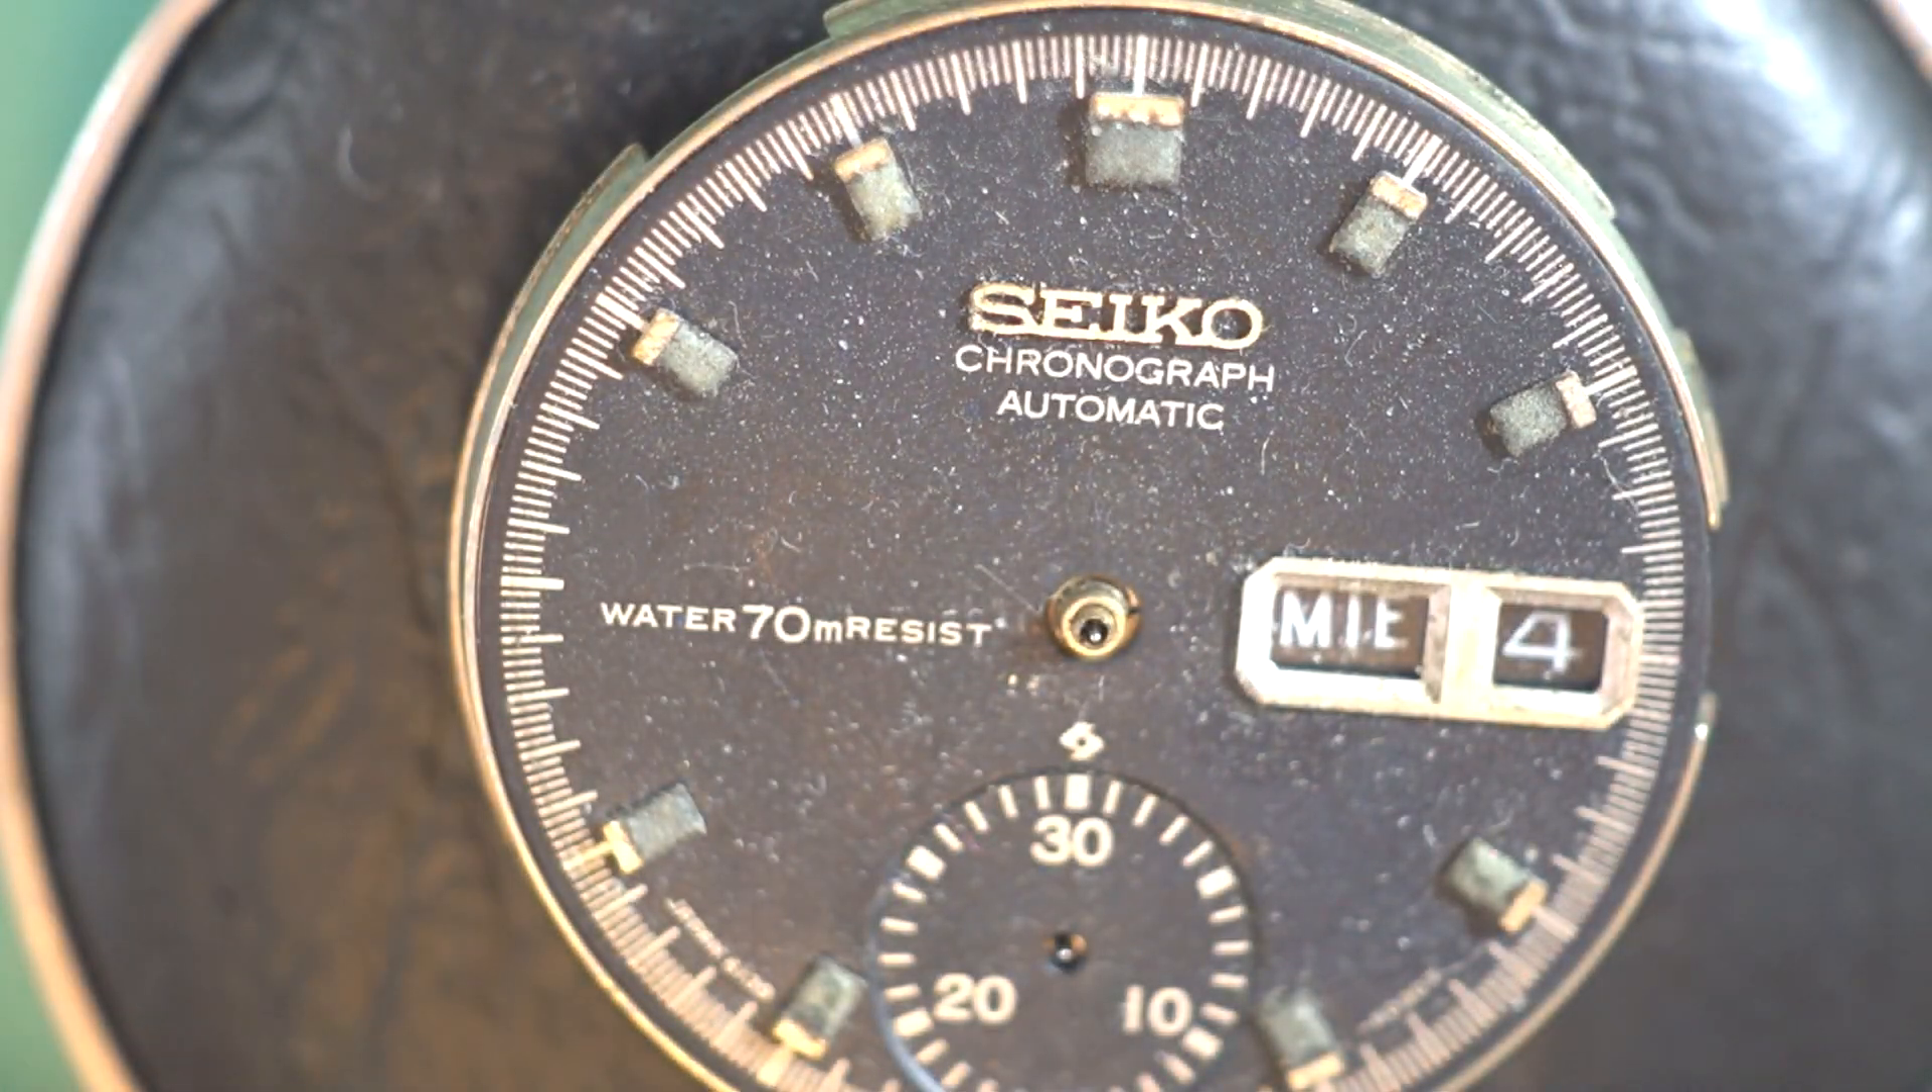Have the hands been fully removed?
Yes.